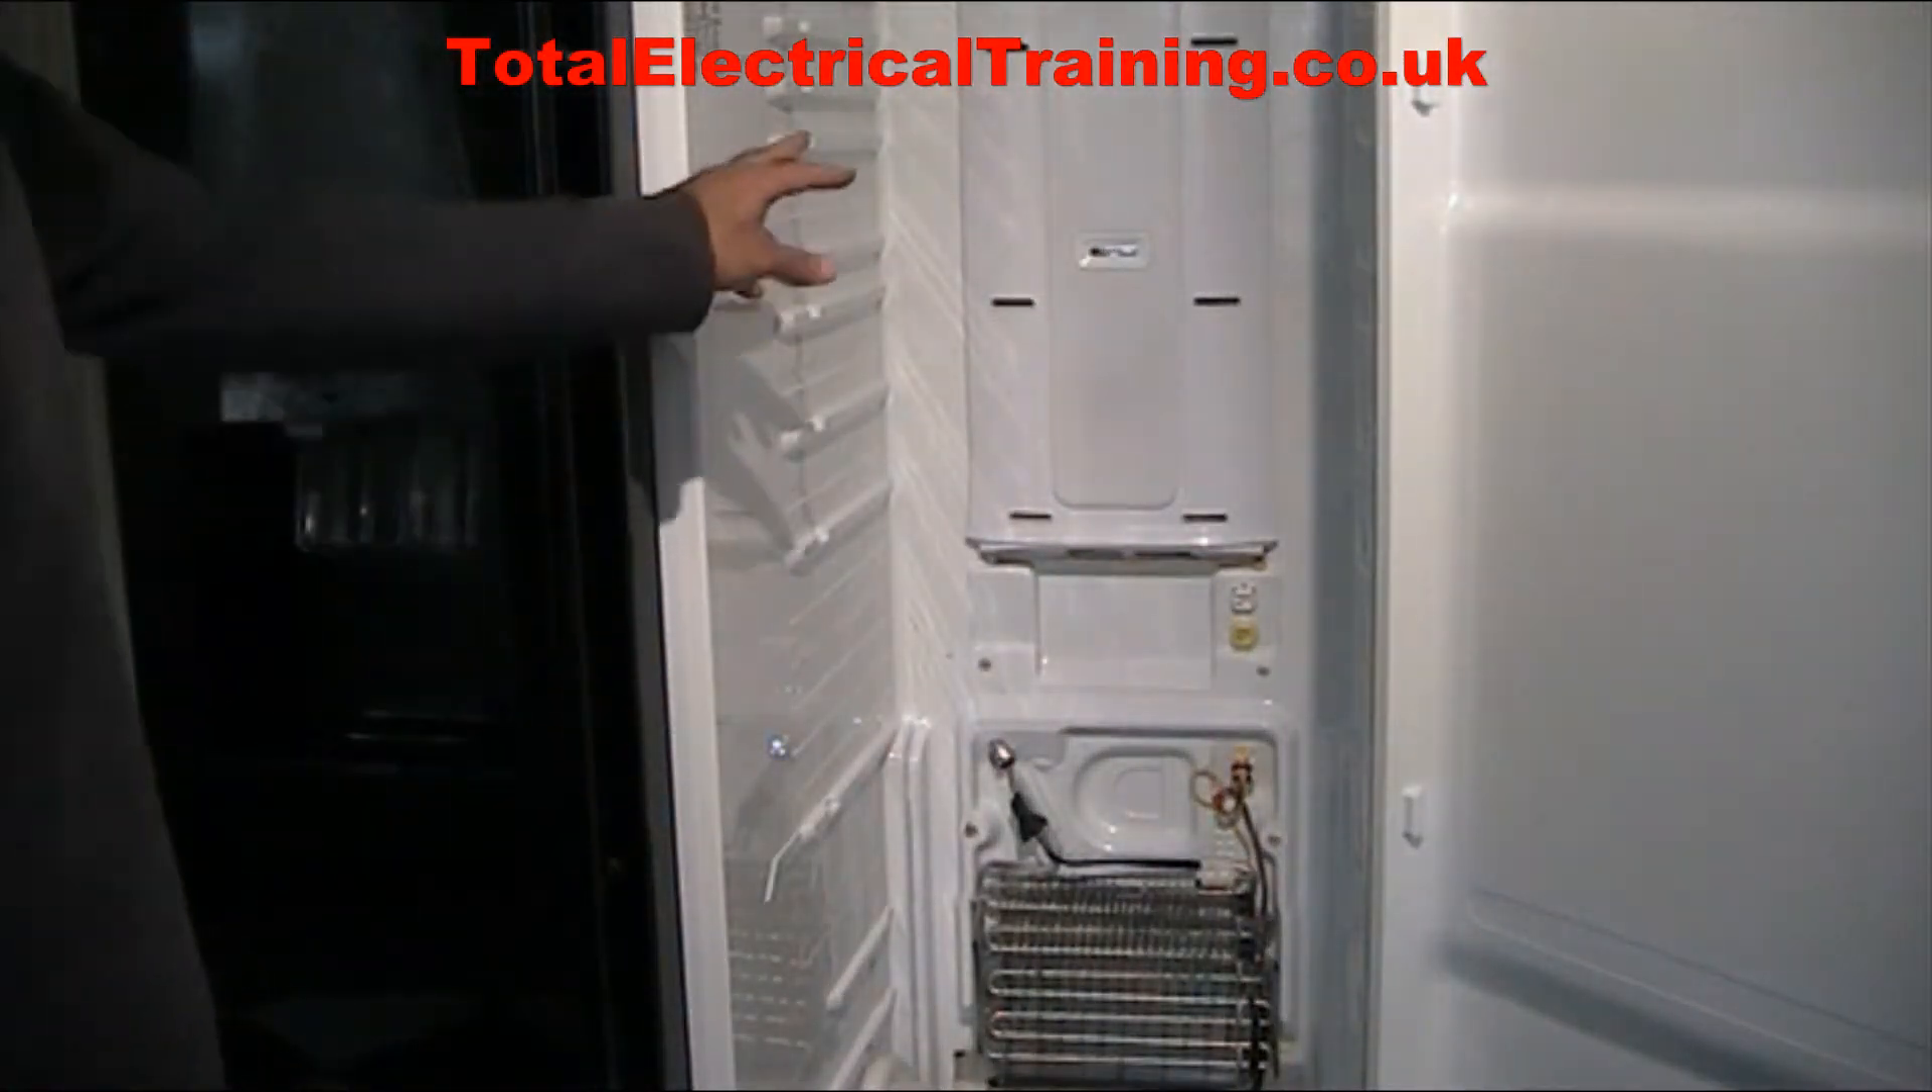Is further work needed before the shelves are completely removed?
No.